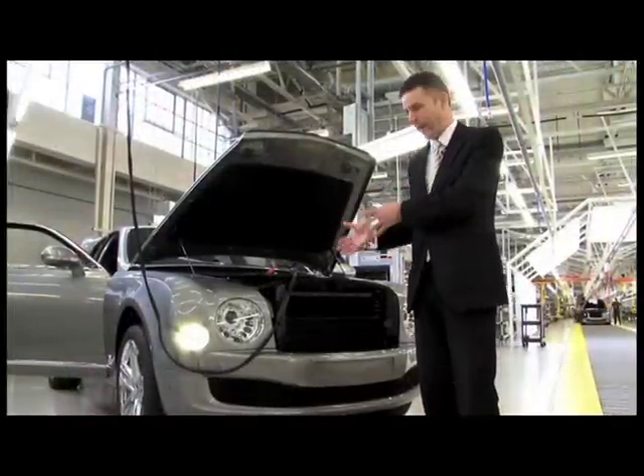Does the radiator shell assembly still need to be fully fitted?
Yes.